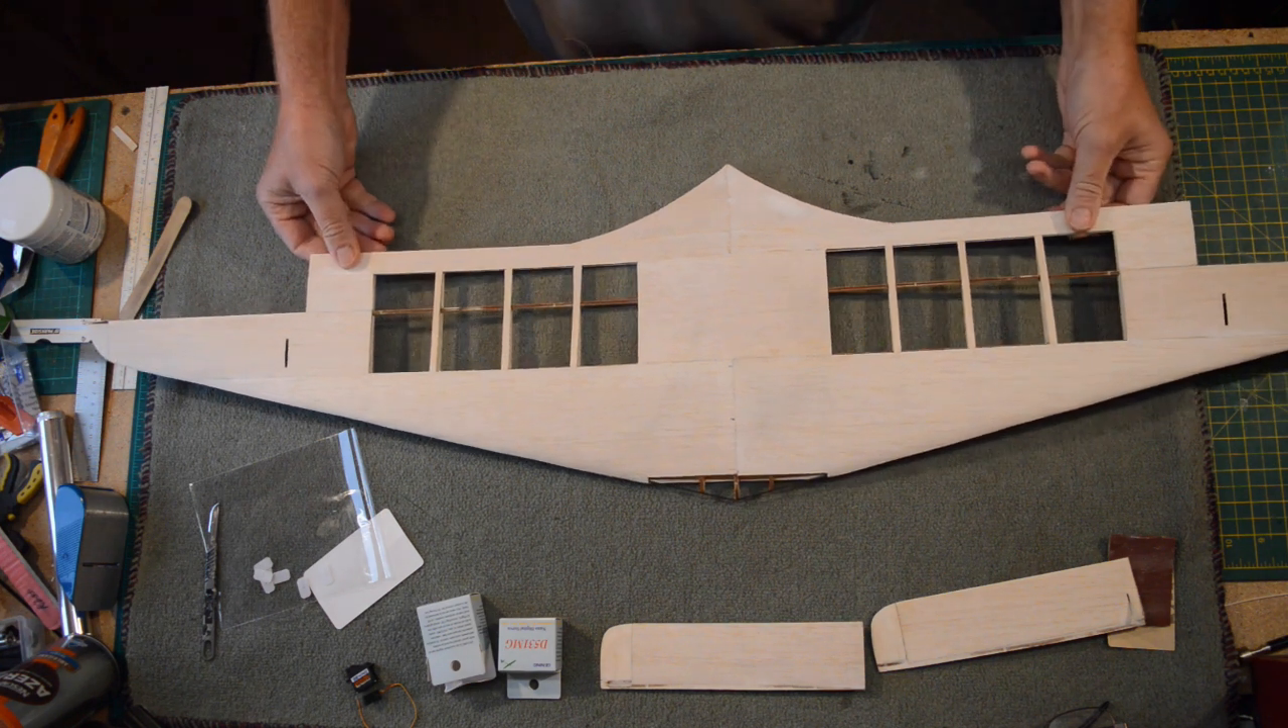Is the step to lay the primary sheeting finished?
Yes.